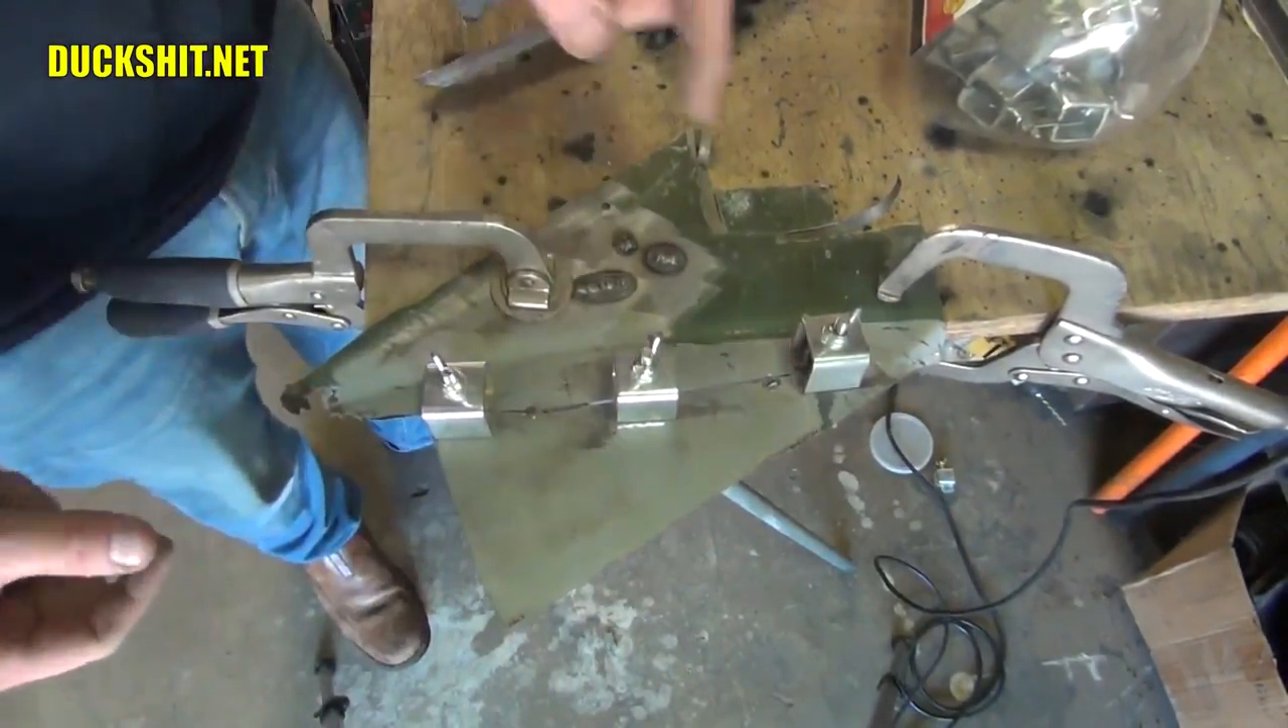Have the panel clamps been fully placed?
Yes.